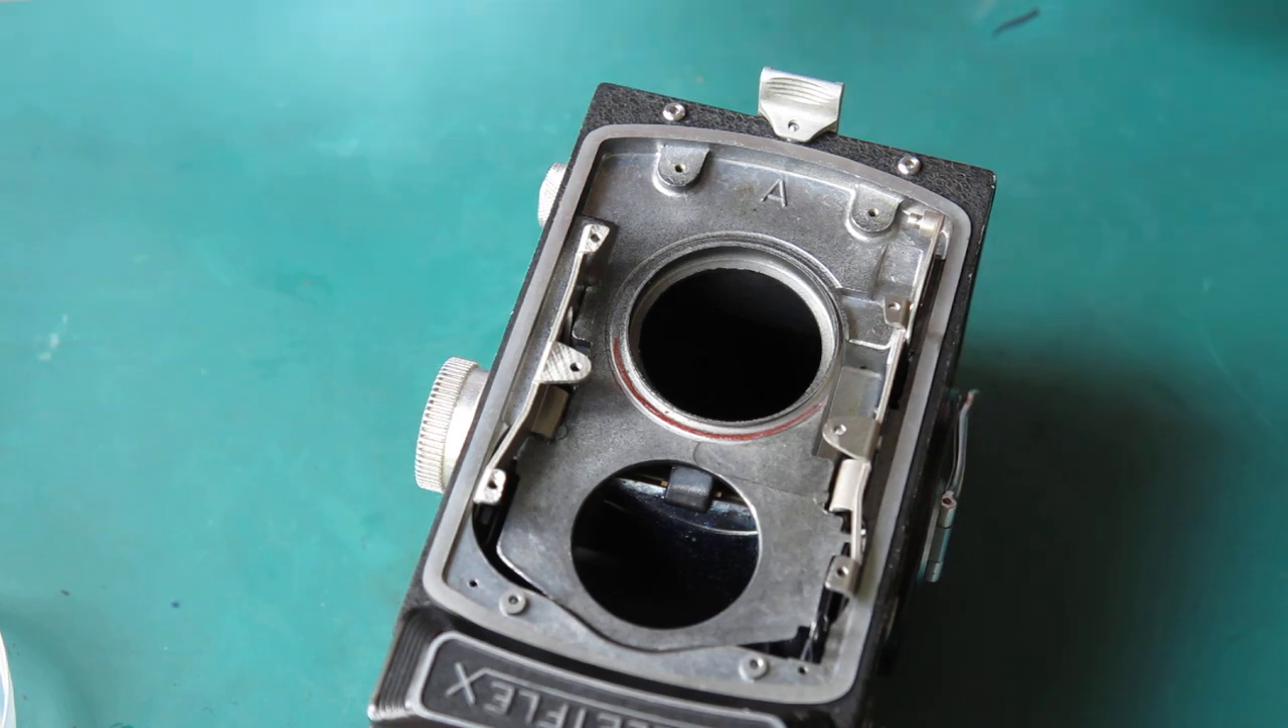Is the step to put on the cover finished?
No.